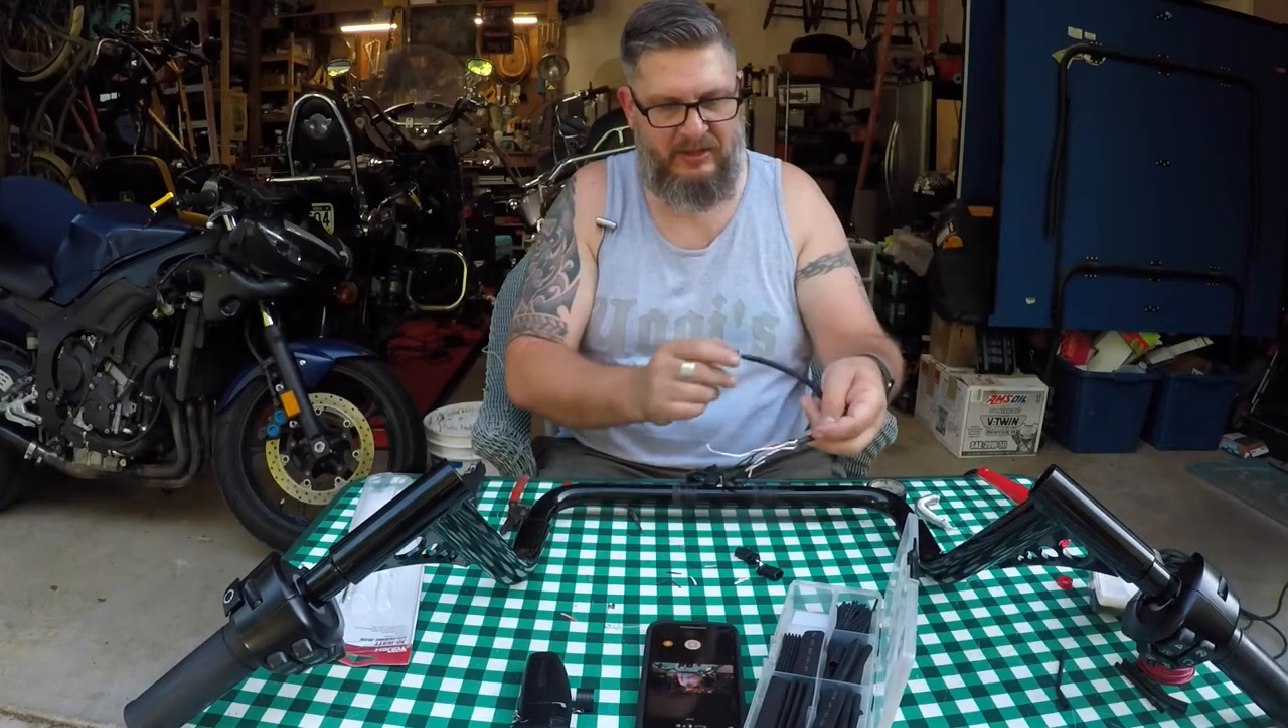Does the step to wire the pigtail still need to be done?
Yes.